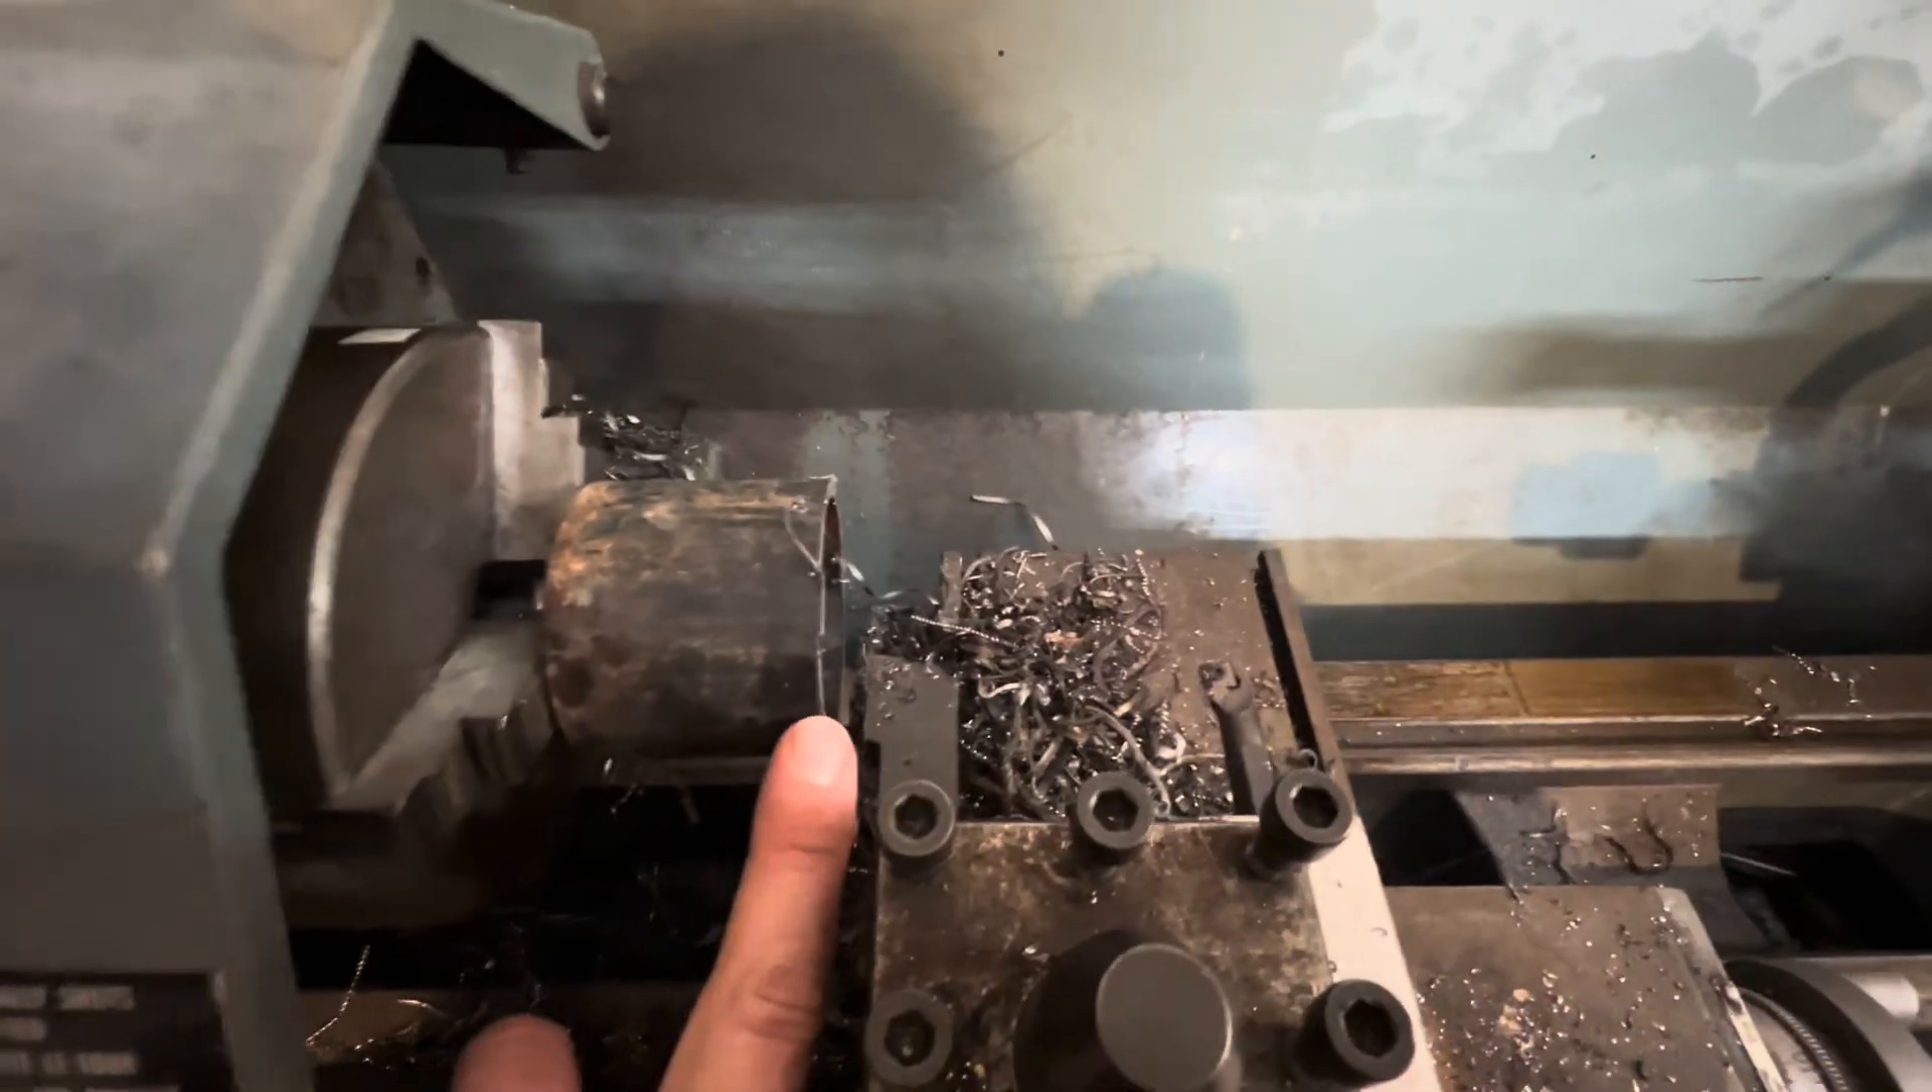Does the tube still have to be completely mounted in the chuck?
No.